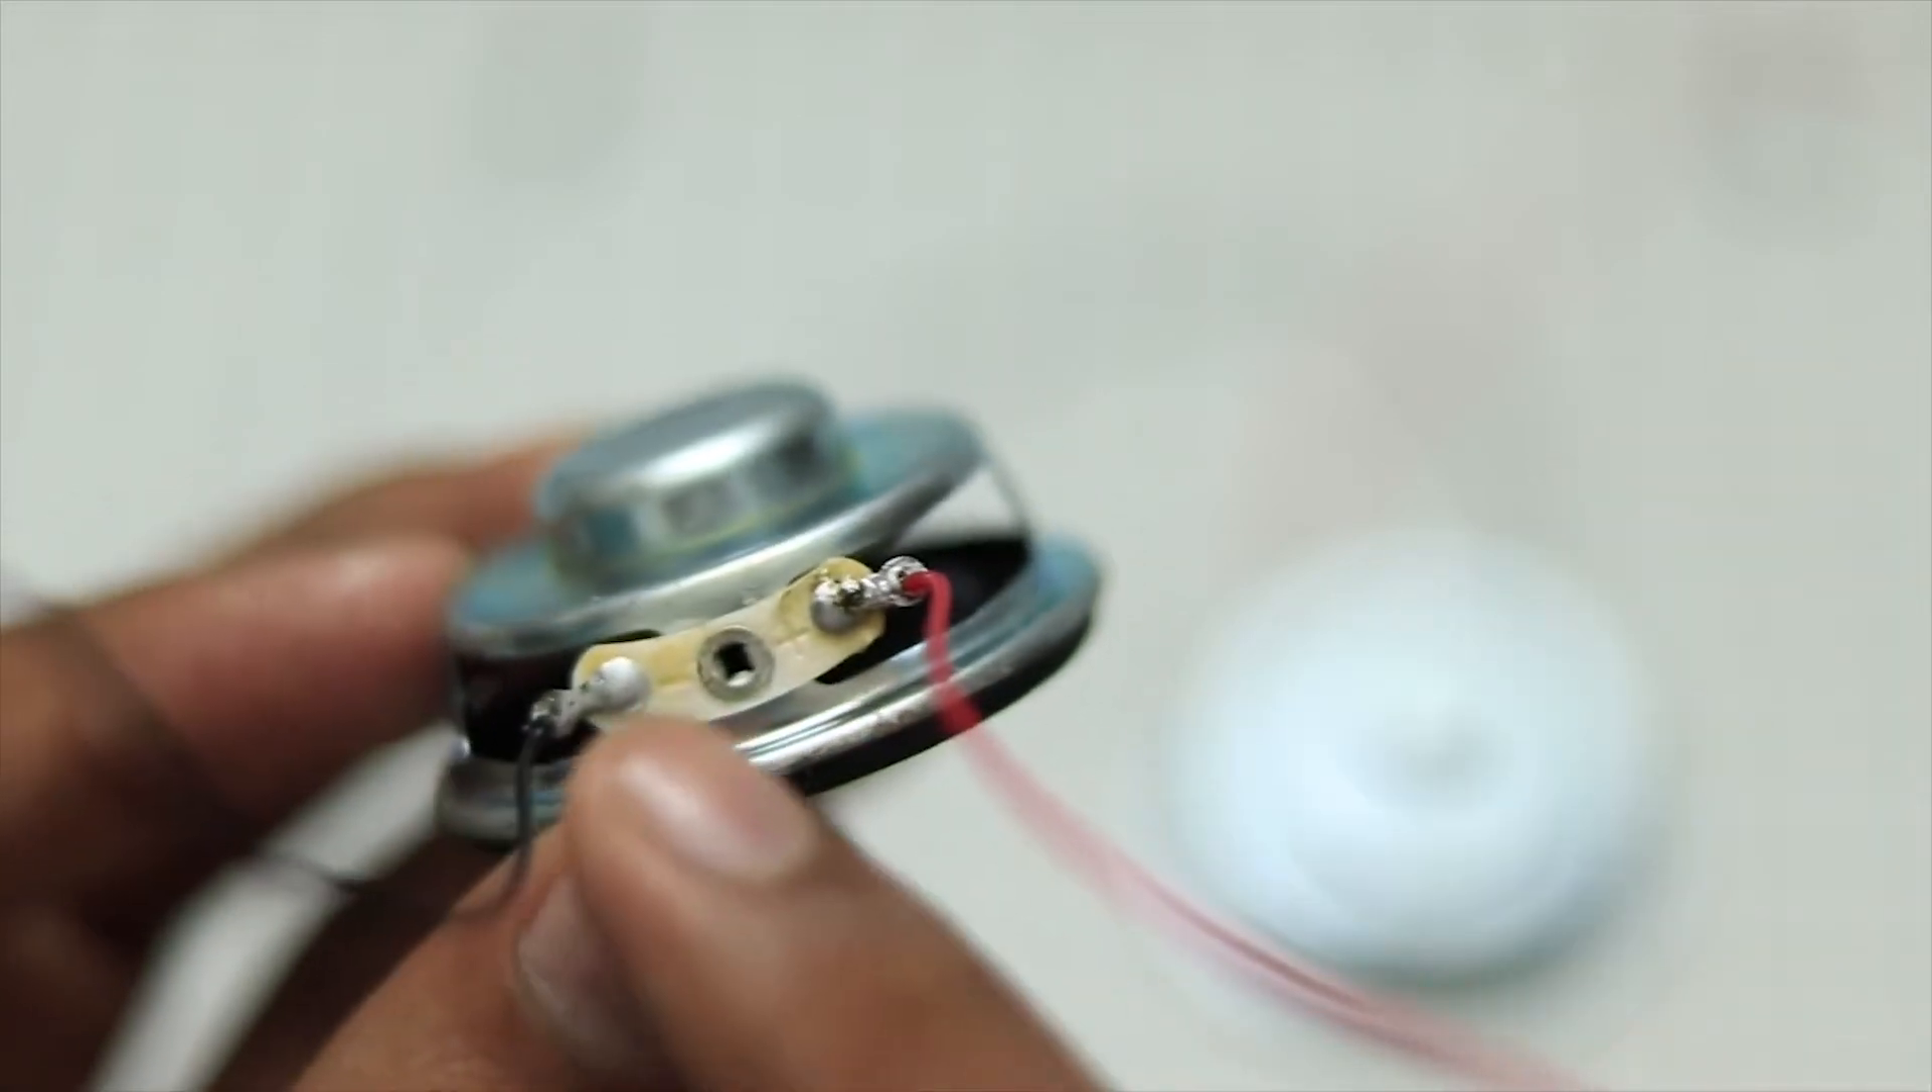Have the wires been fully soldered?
Yes.